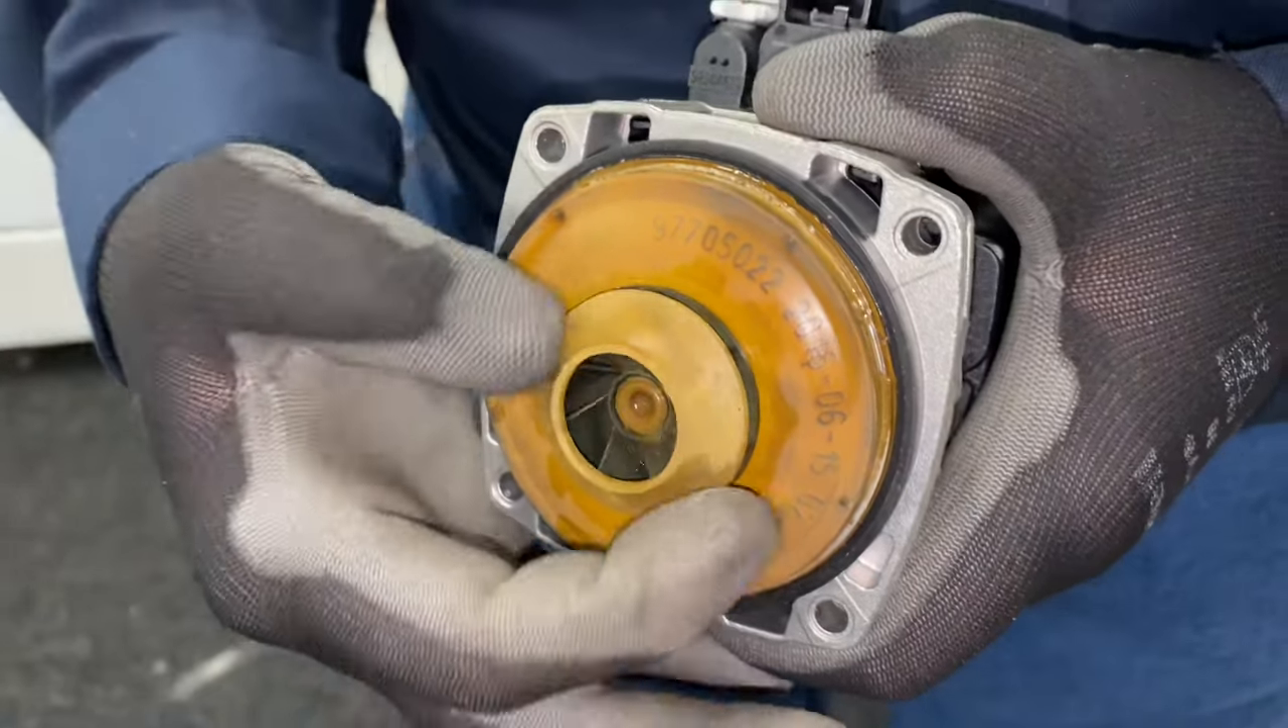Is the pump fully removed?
Yes.